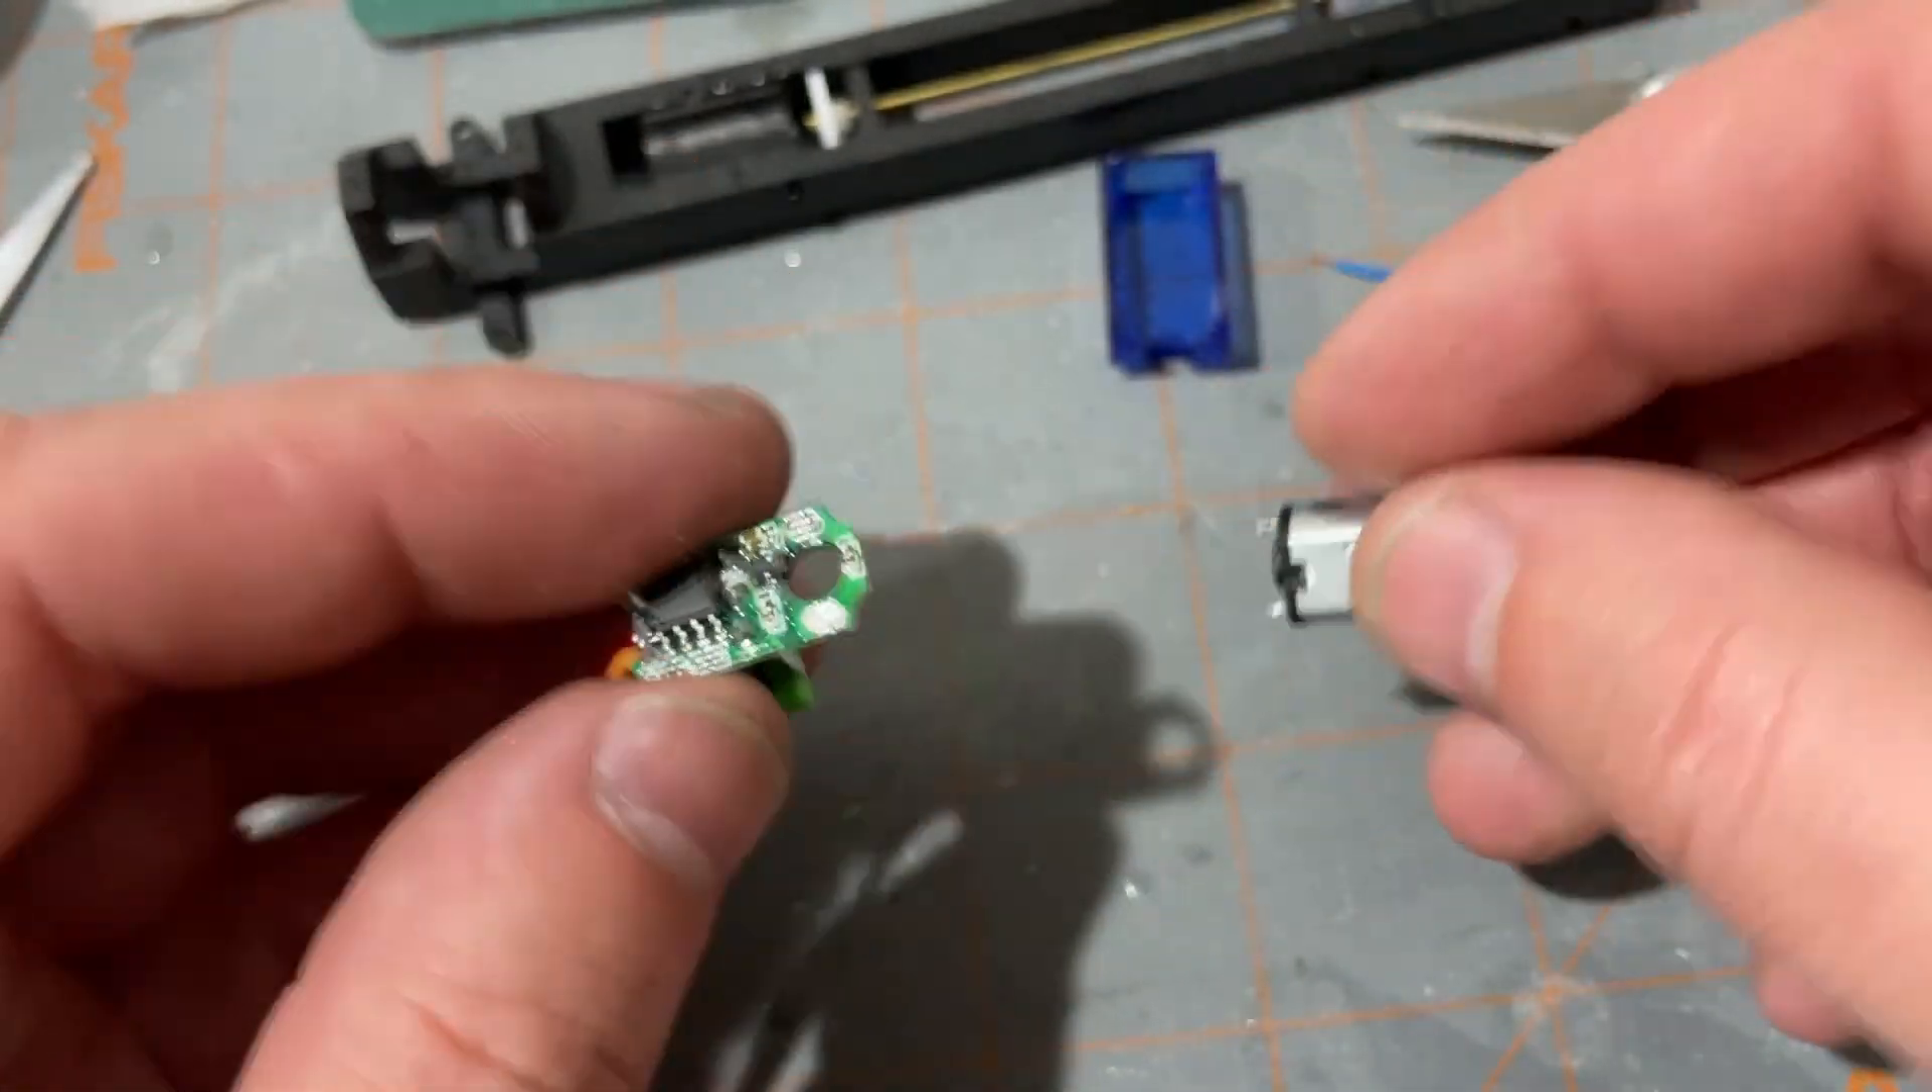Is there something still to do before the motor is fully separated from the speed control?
No.